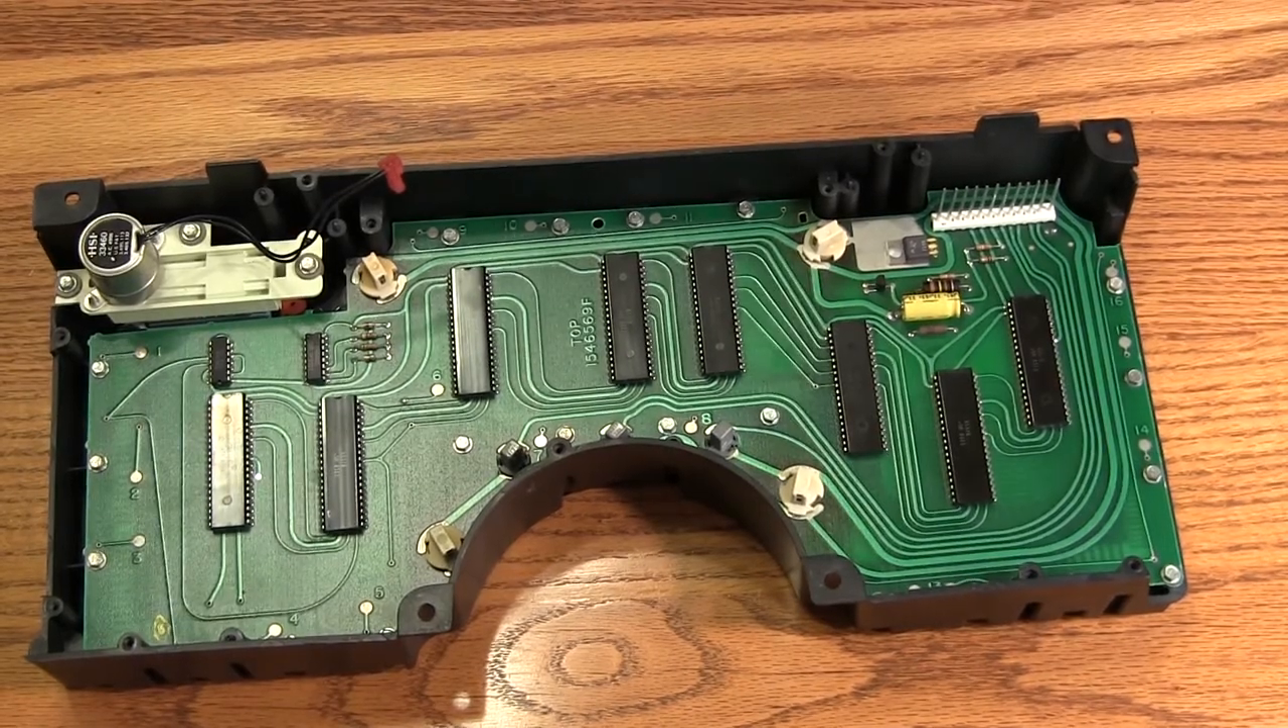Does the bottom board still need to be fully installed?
No.